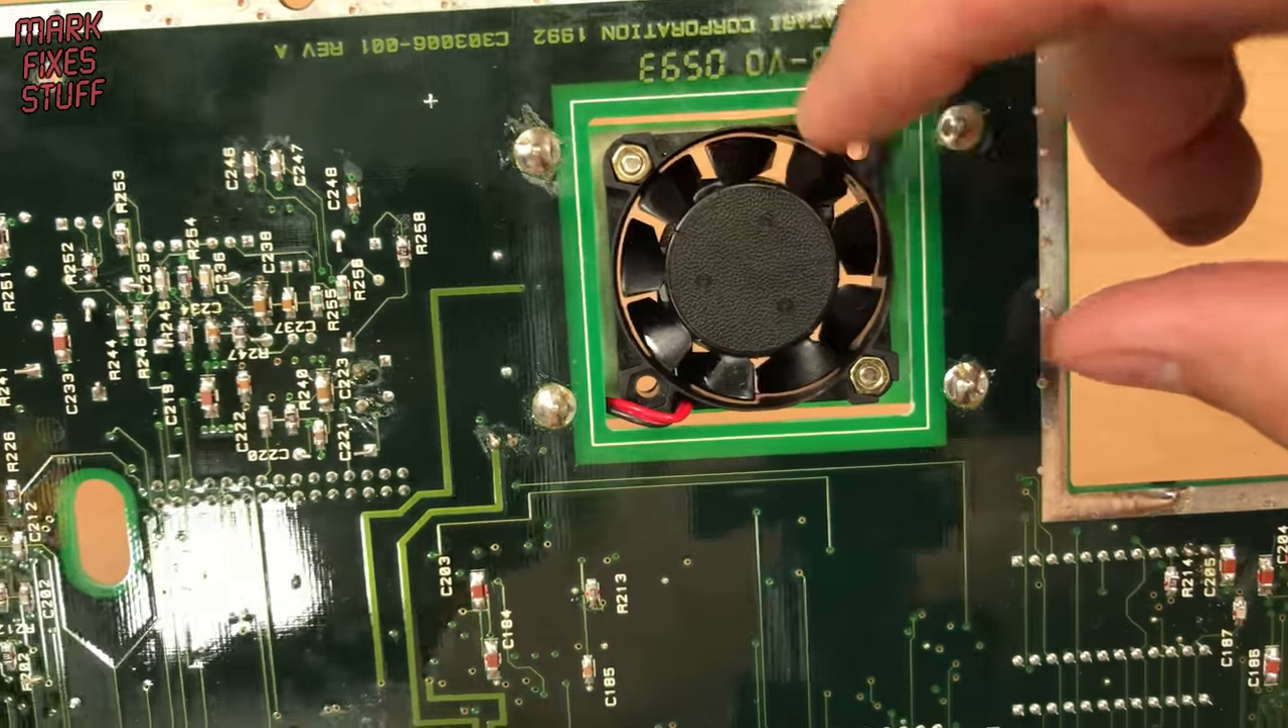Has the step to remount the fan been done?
Yes.